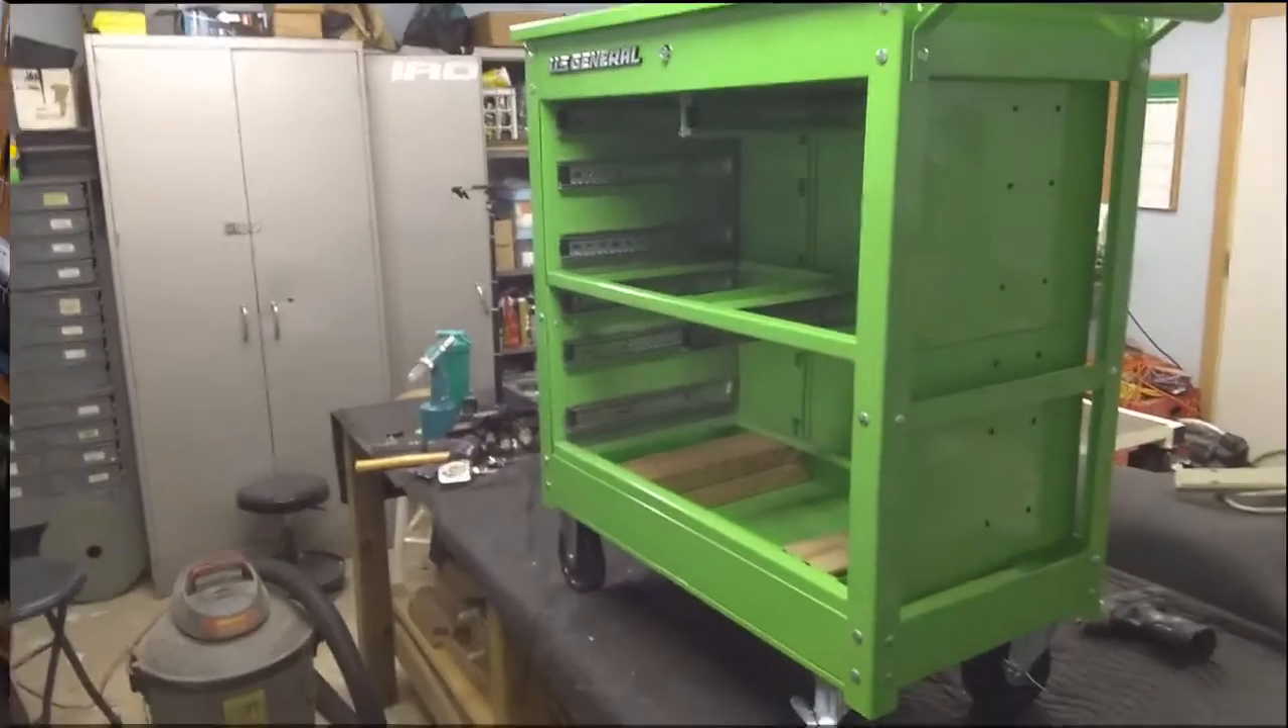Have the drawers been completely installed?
No.